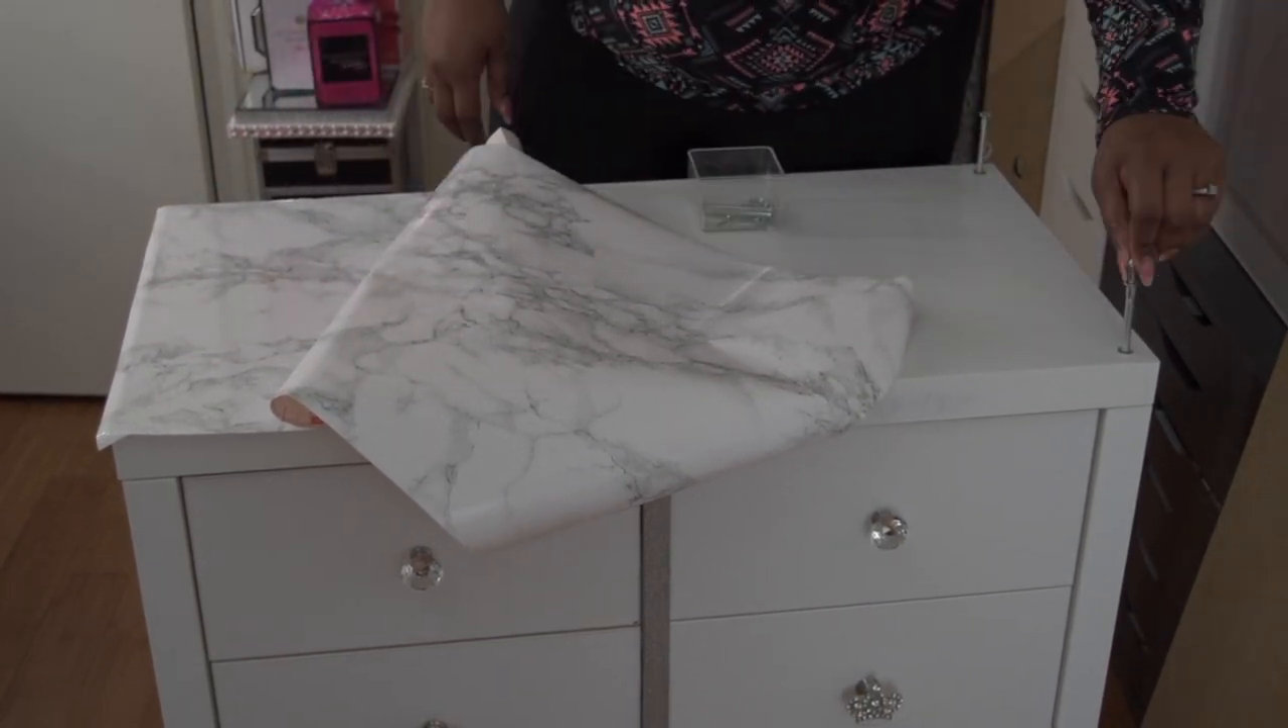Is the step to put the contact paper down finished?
No.